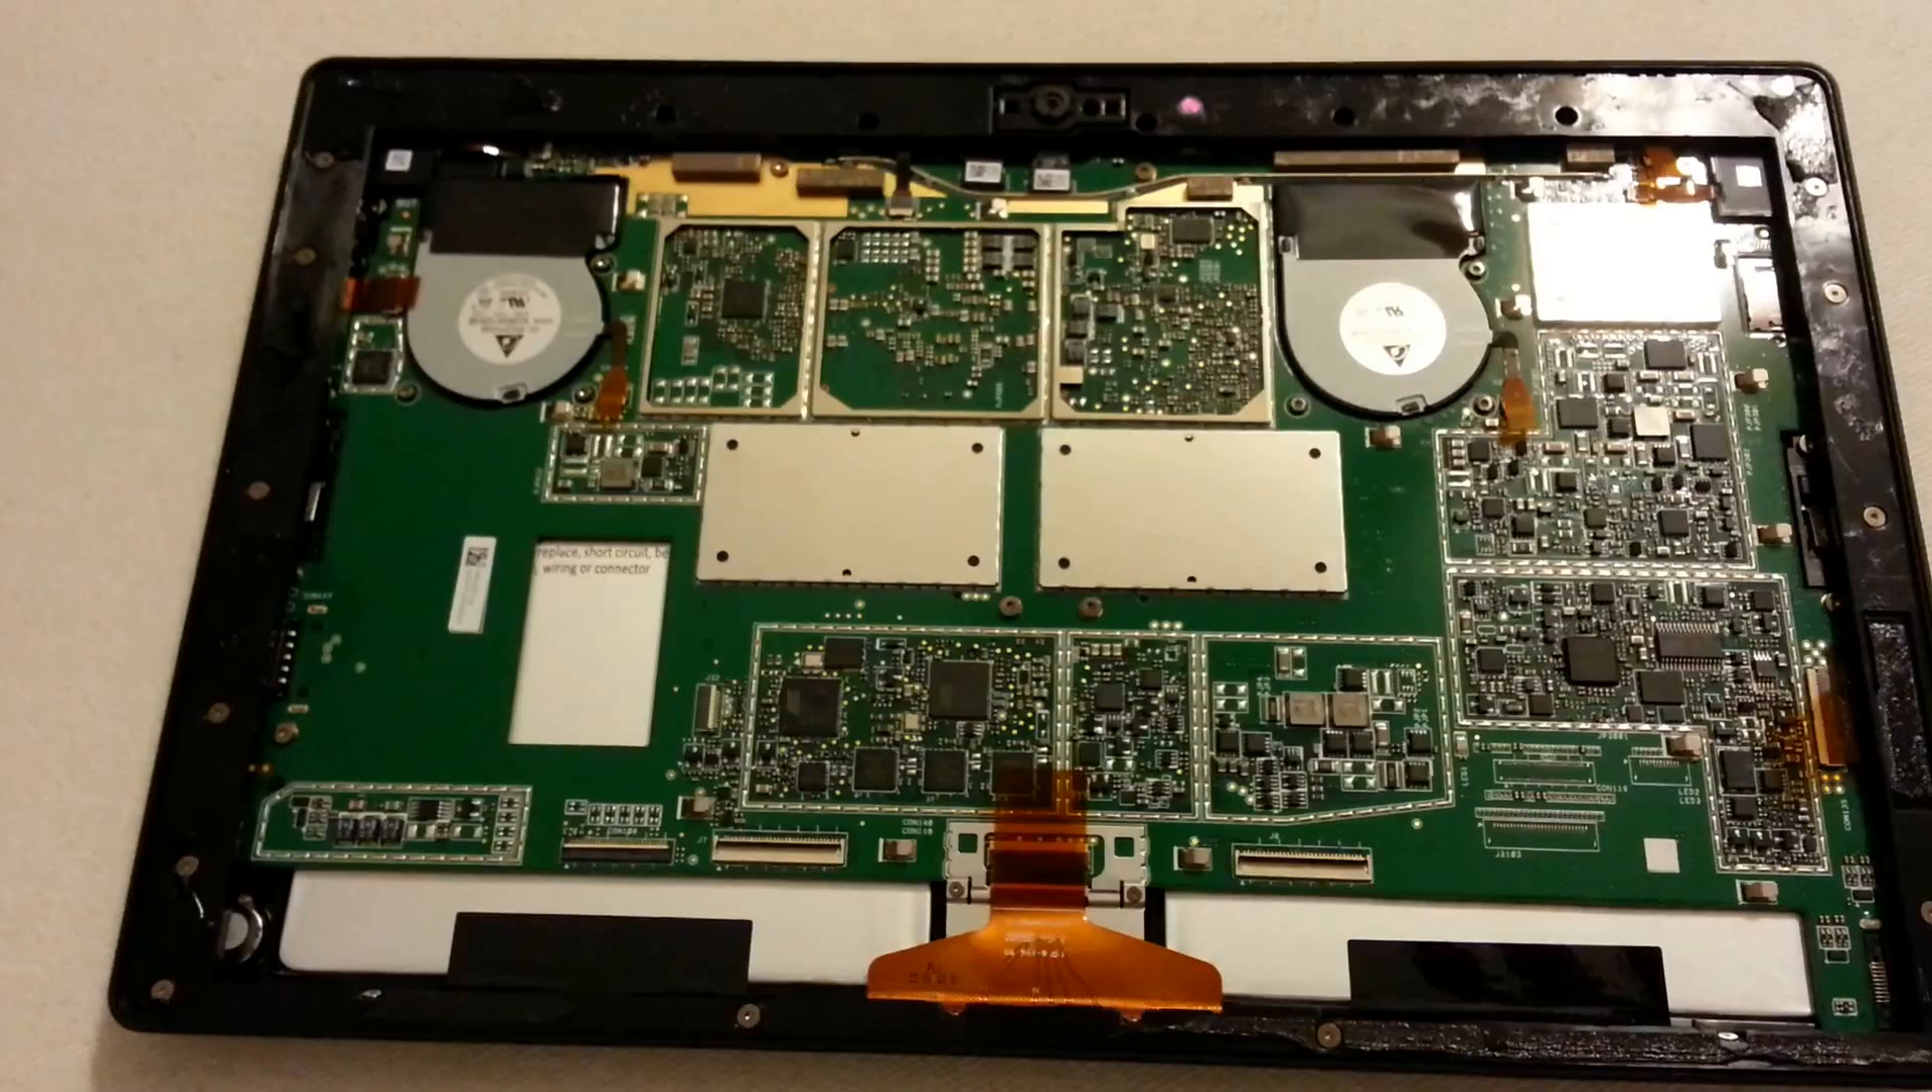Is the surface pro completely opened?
Yes.